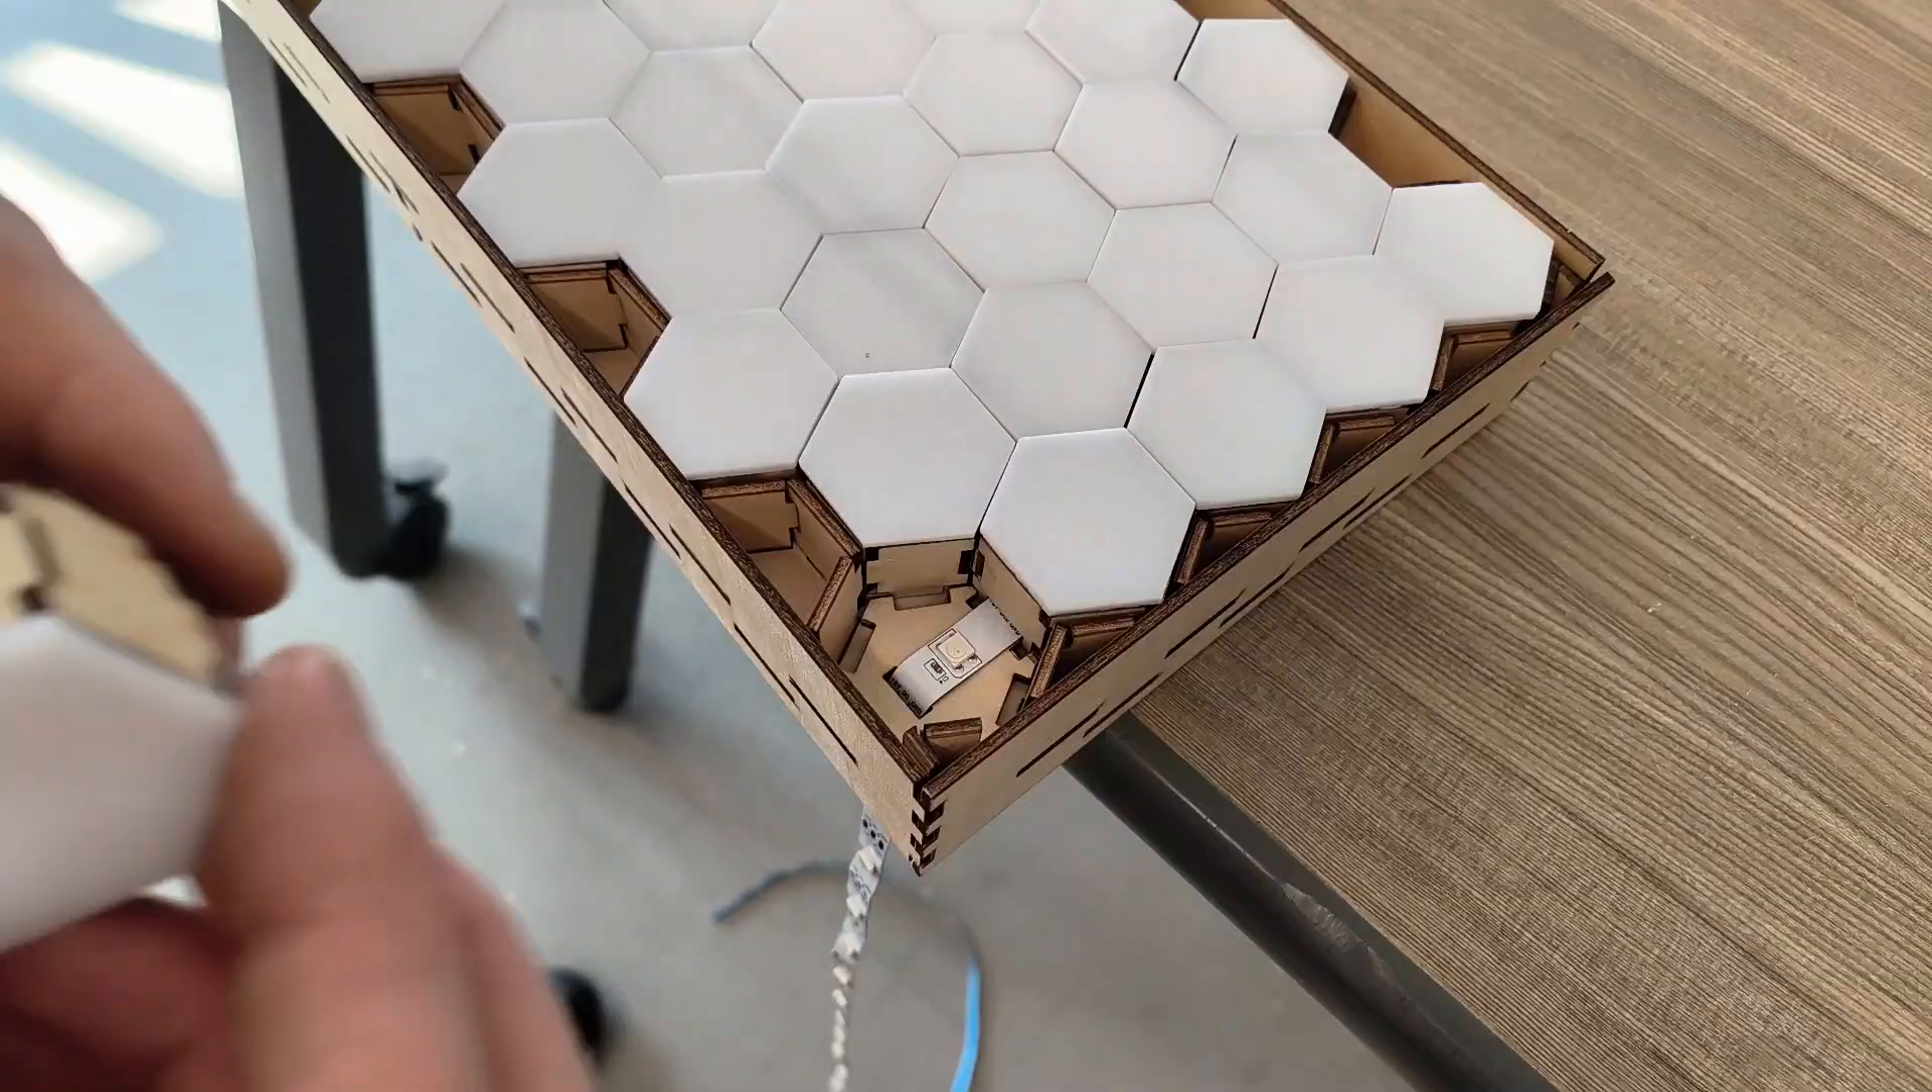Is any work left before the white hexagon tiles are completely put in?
Yes.